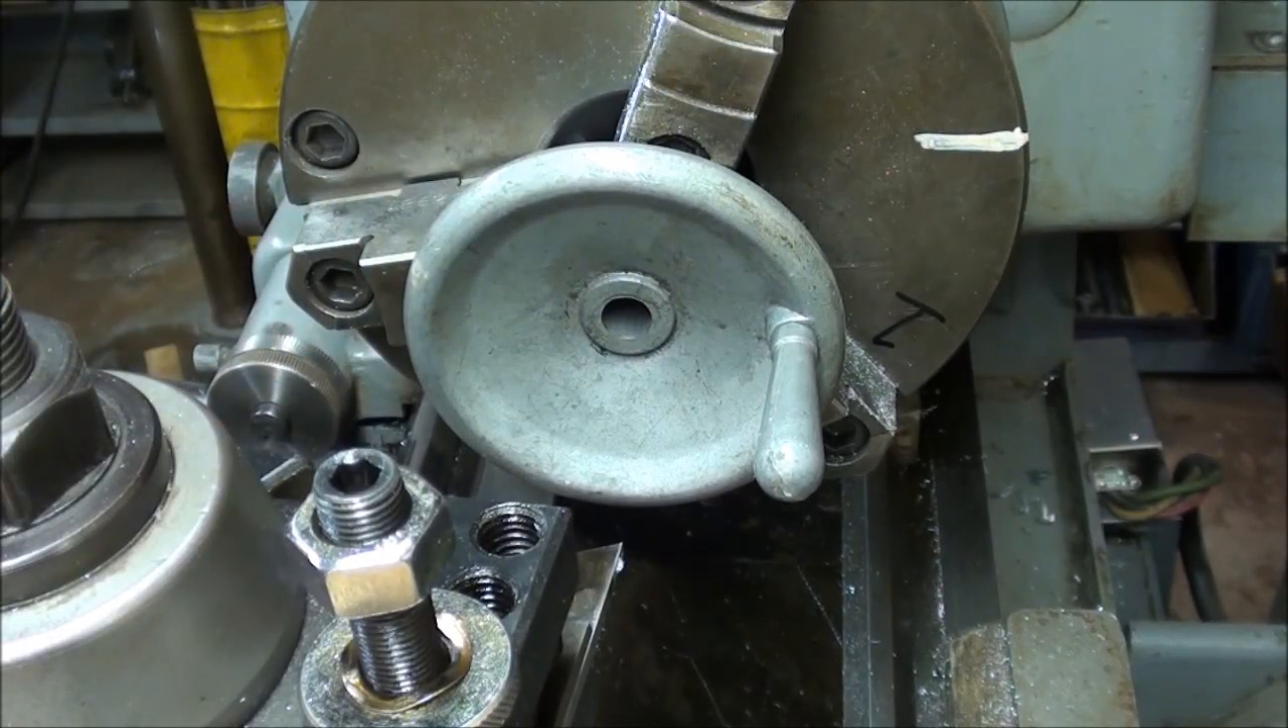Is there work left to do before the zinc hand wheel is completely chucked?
No.